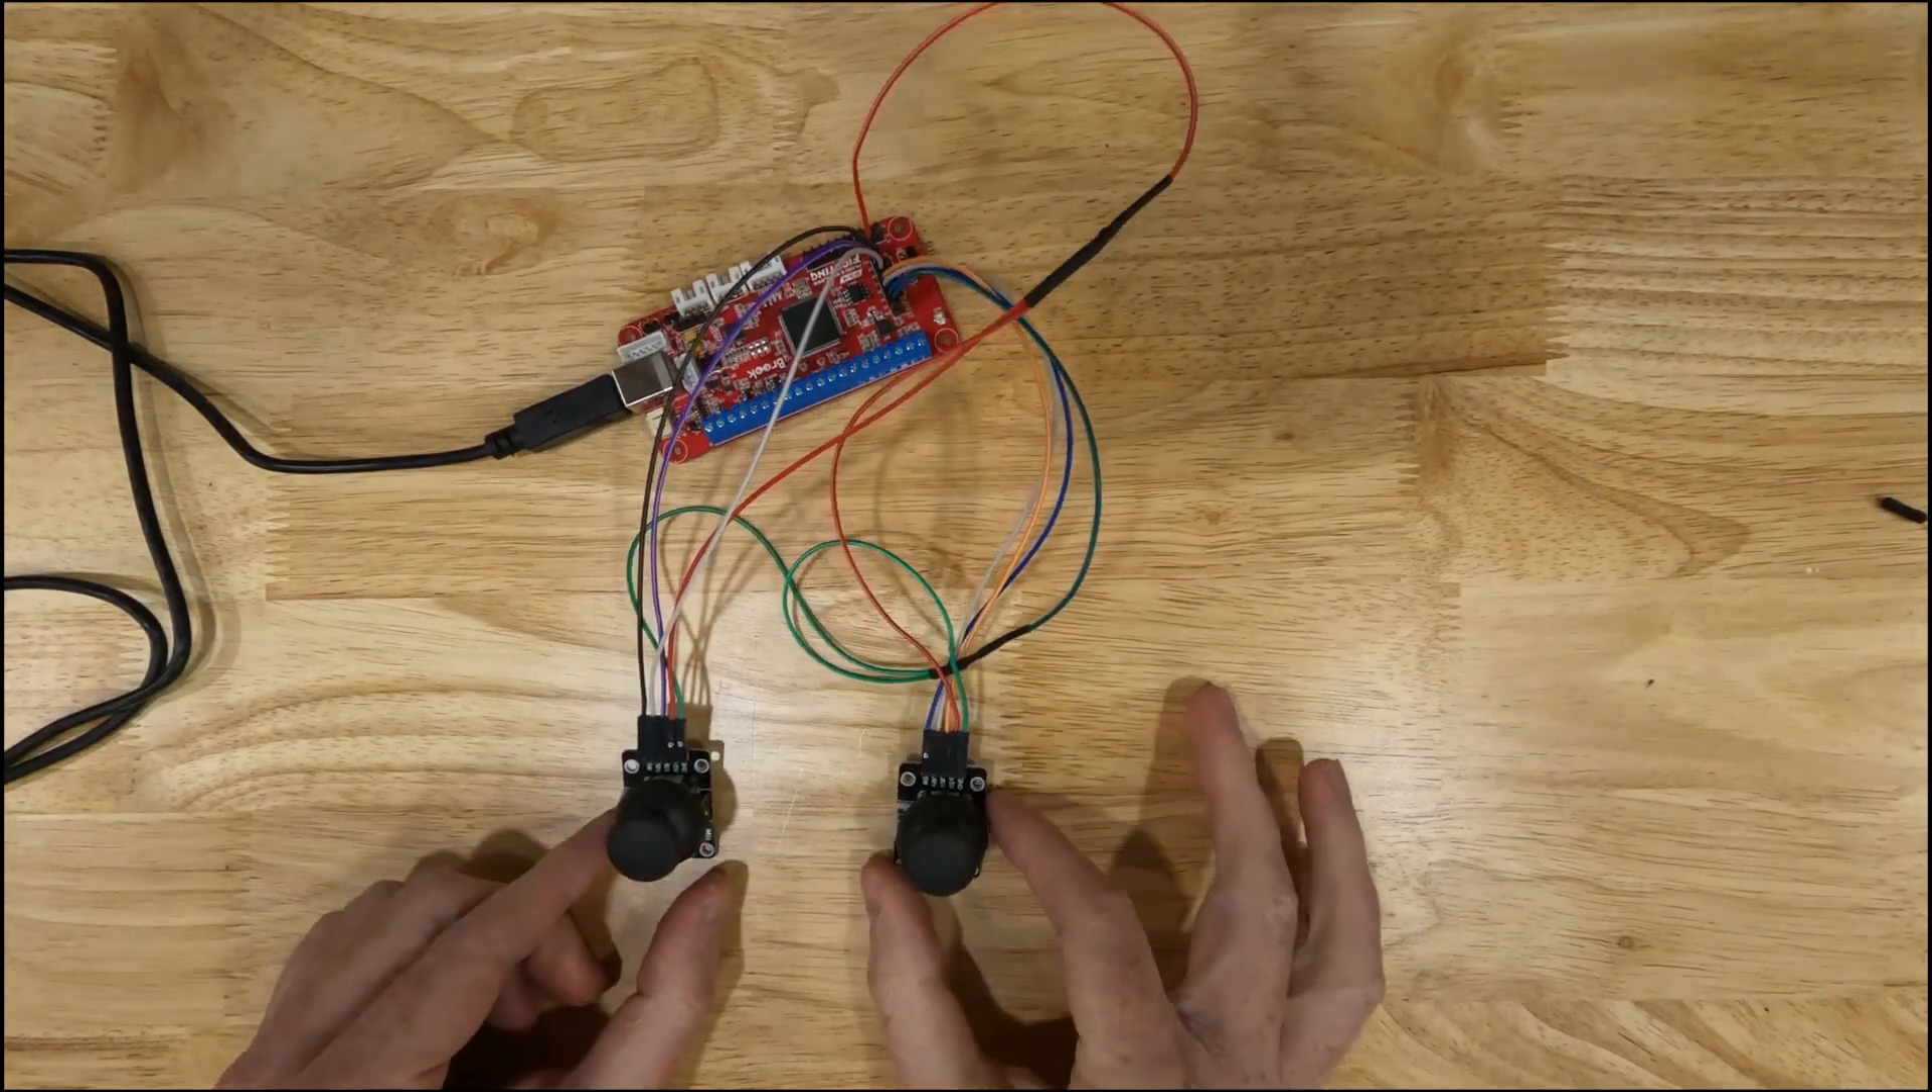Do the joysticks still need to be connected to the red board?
No.